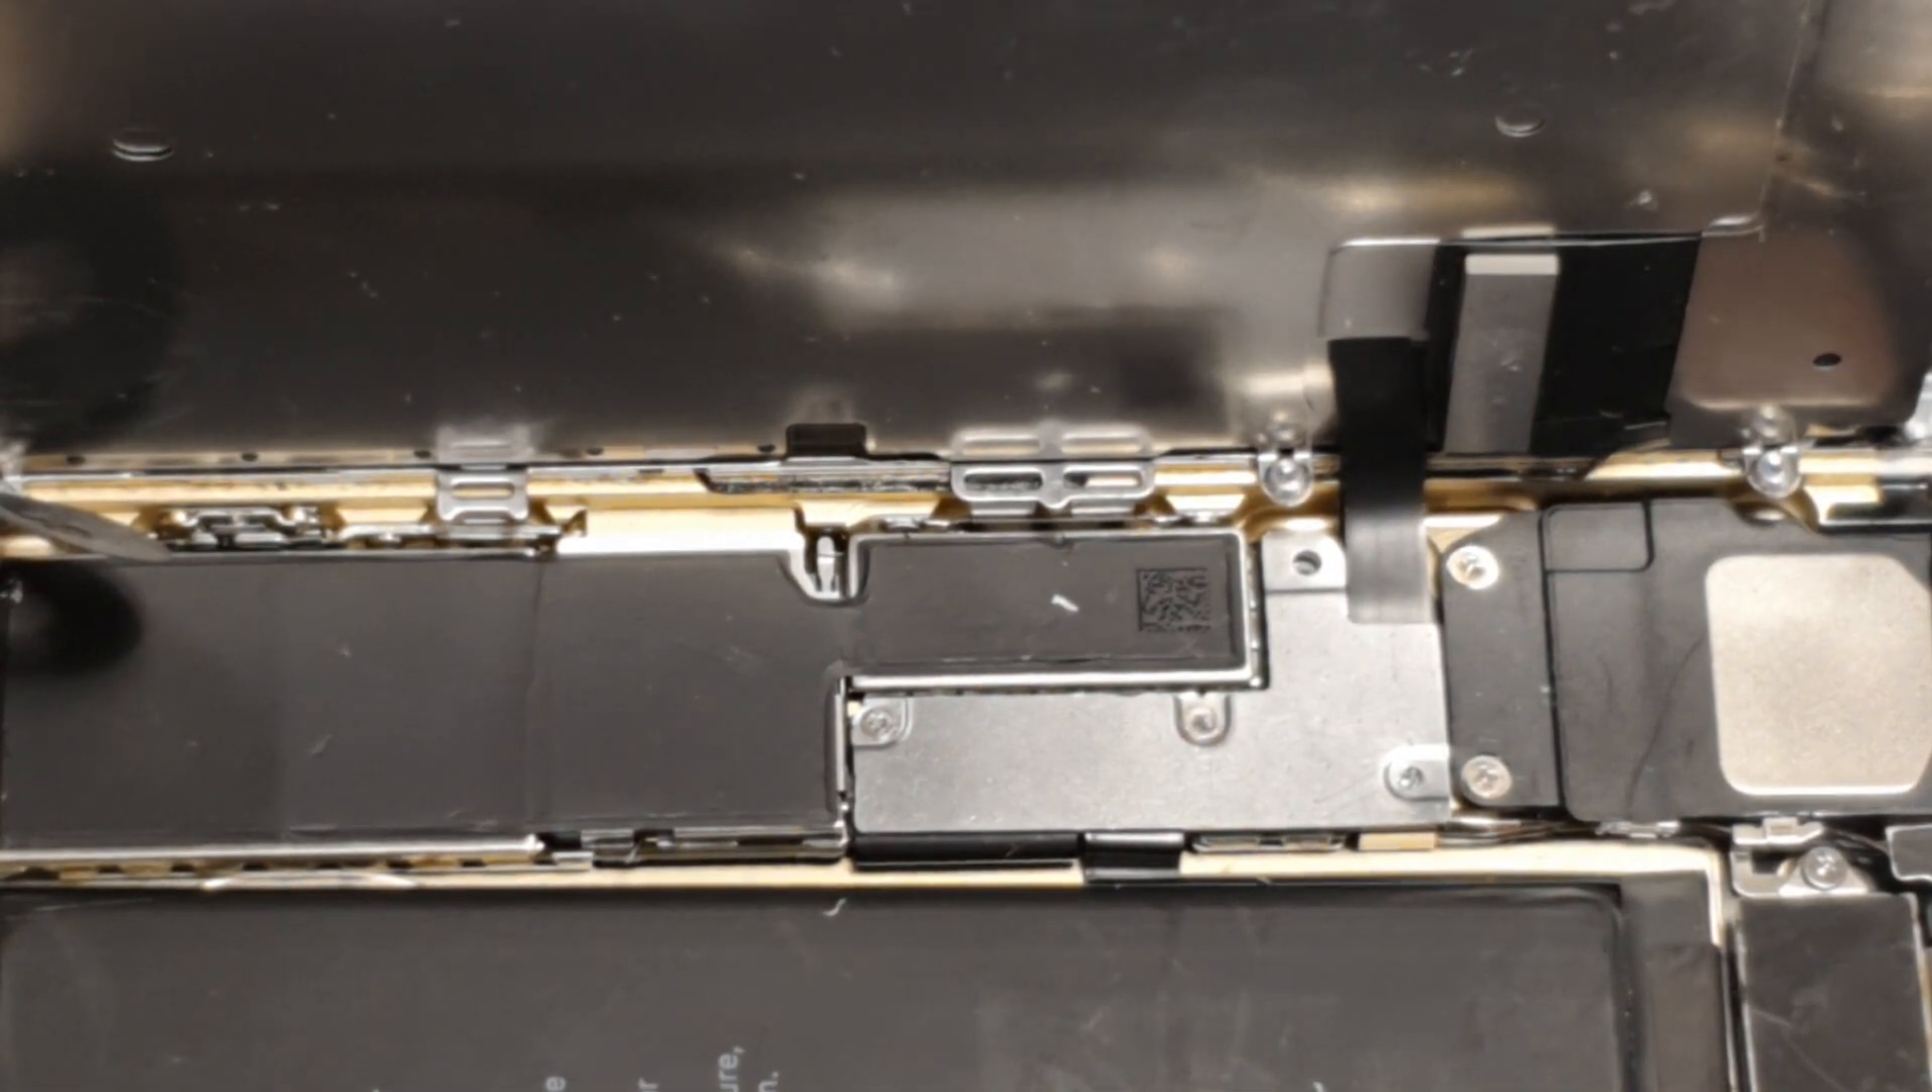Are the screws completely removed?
No.